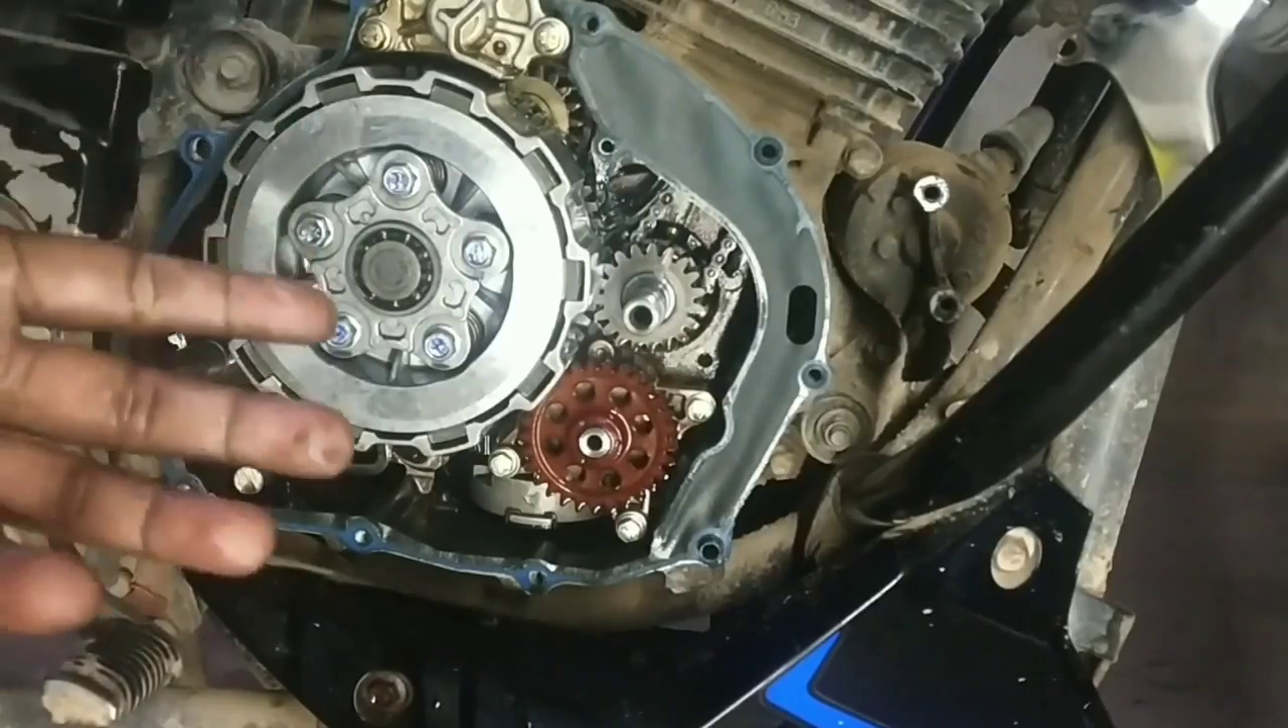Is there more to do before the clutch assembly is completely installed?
No.